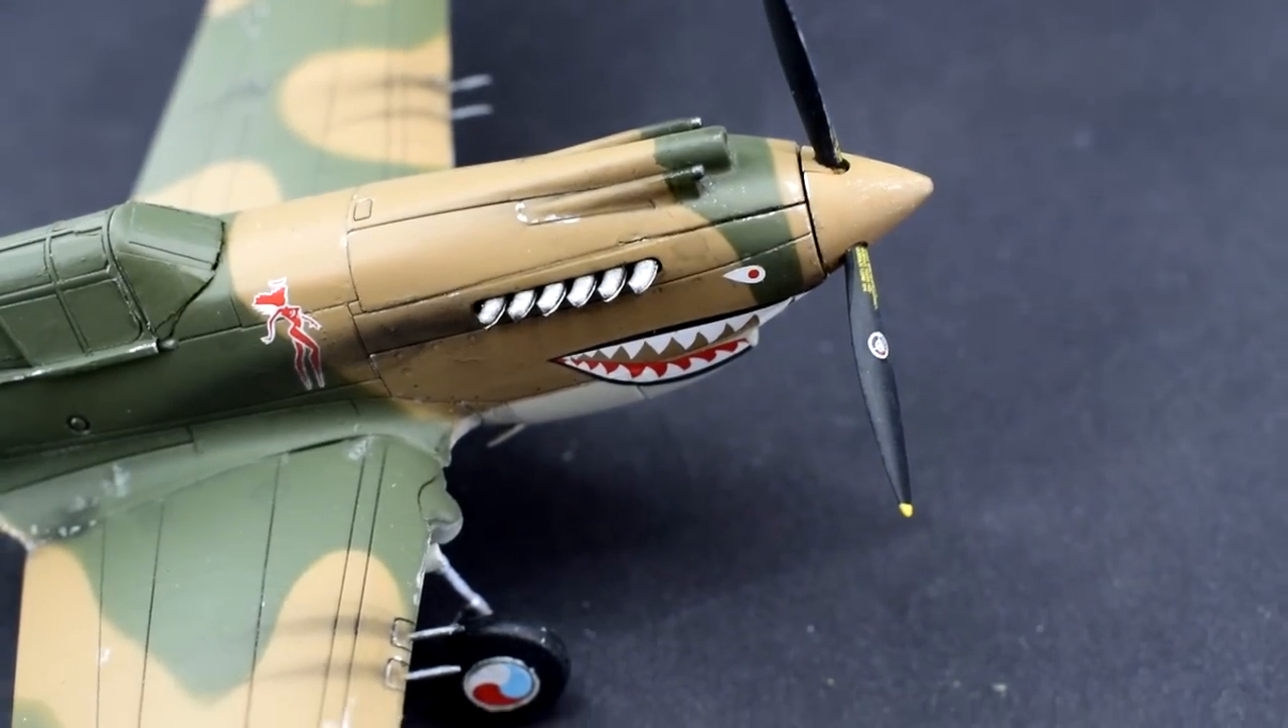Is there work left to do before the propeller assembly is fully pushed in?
No.